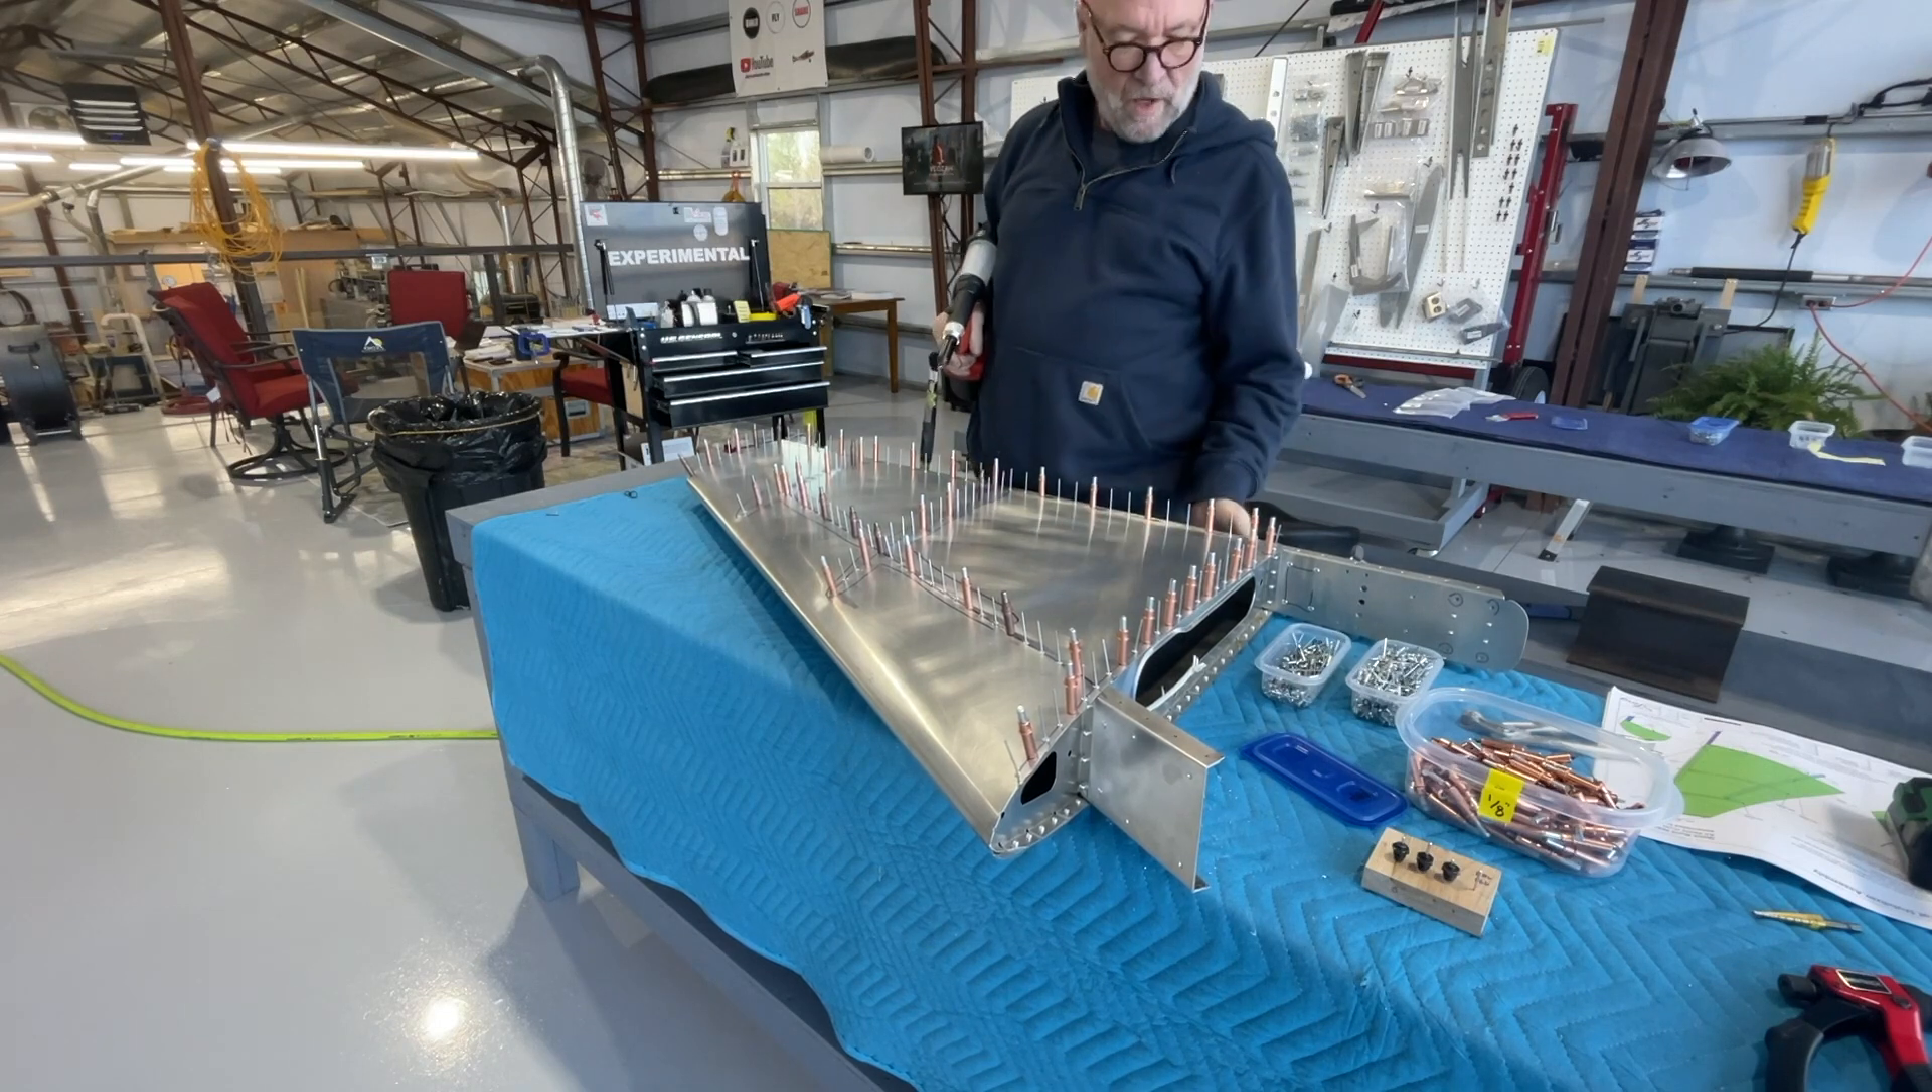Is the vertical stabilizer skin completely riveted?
No.